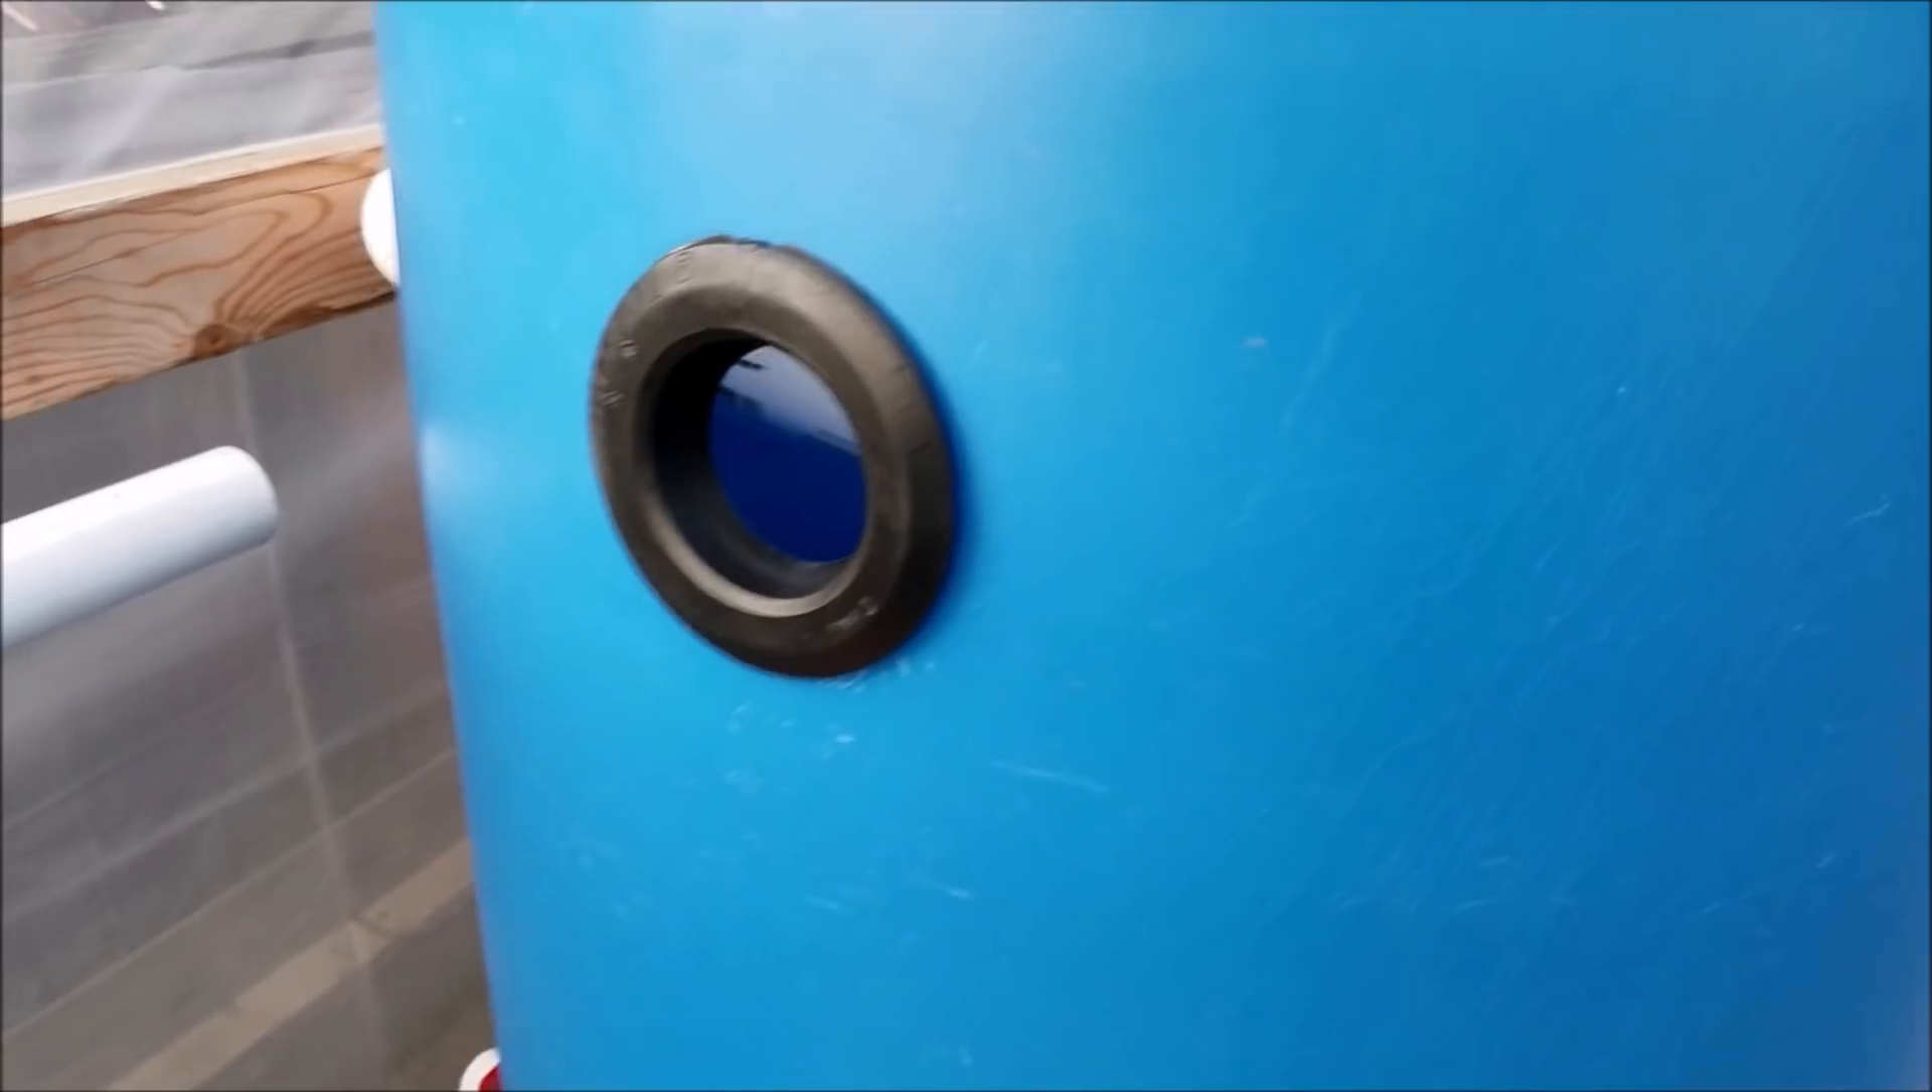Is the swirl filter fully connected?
No.